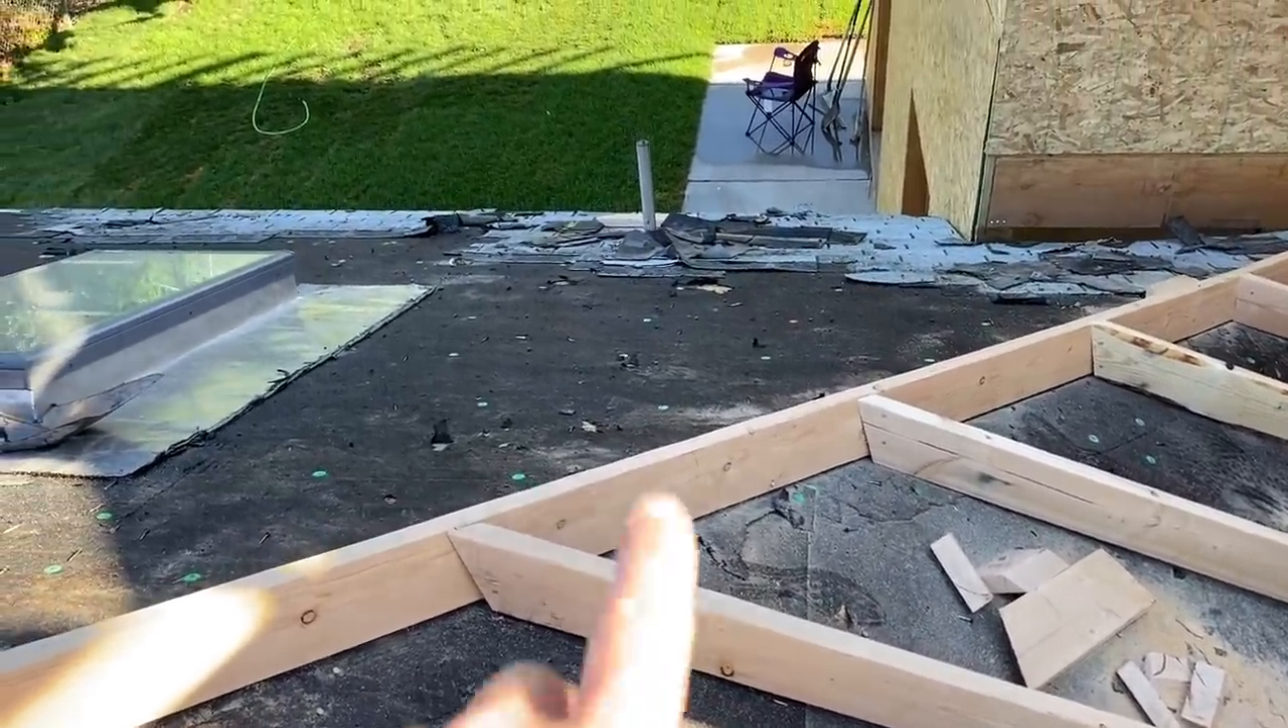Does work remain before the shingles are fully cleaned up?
Yes.